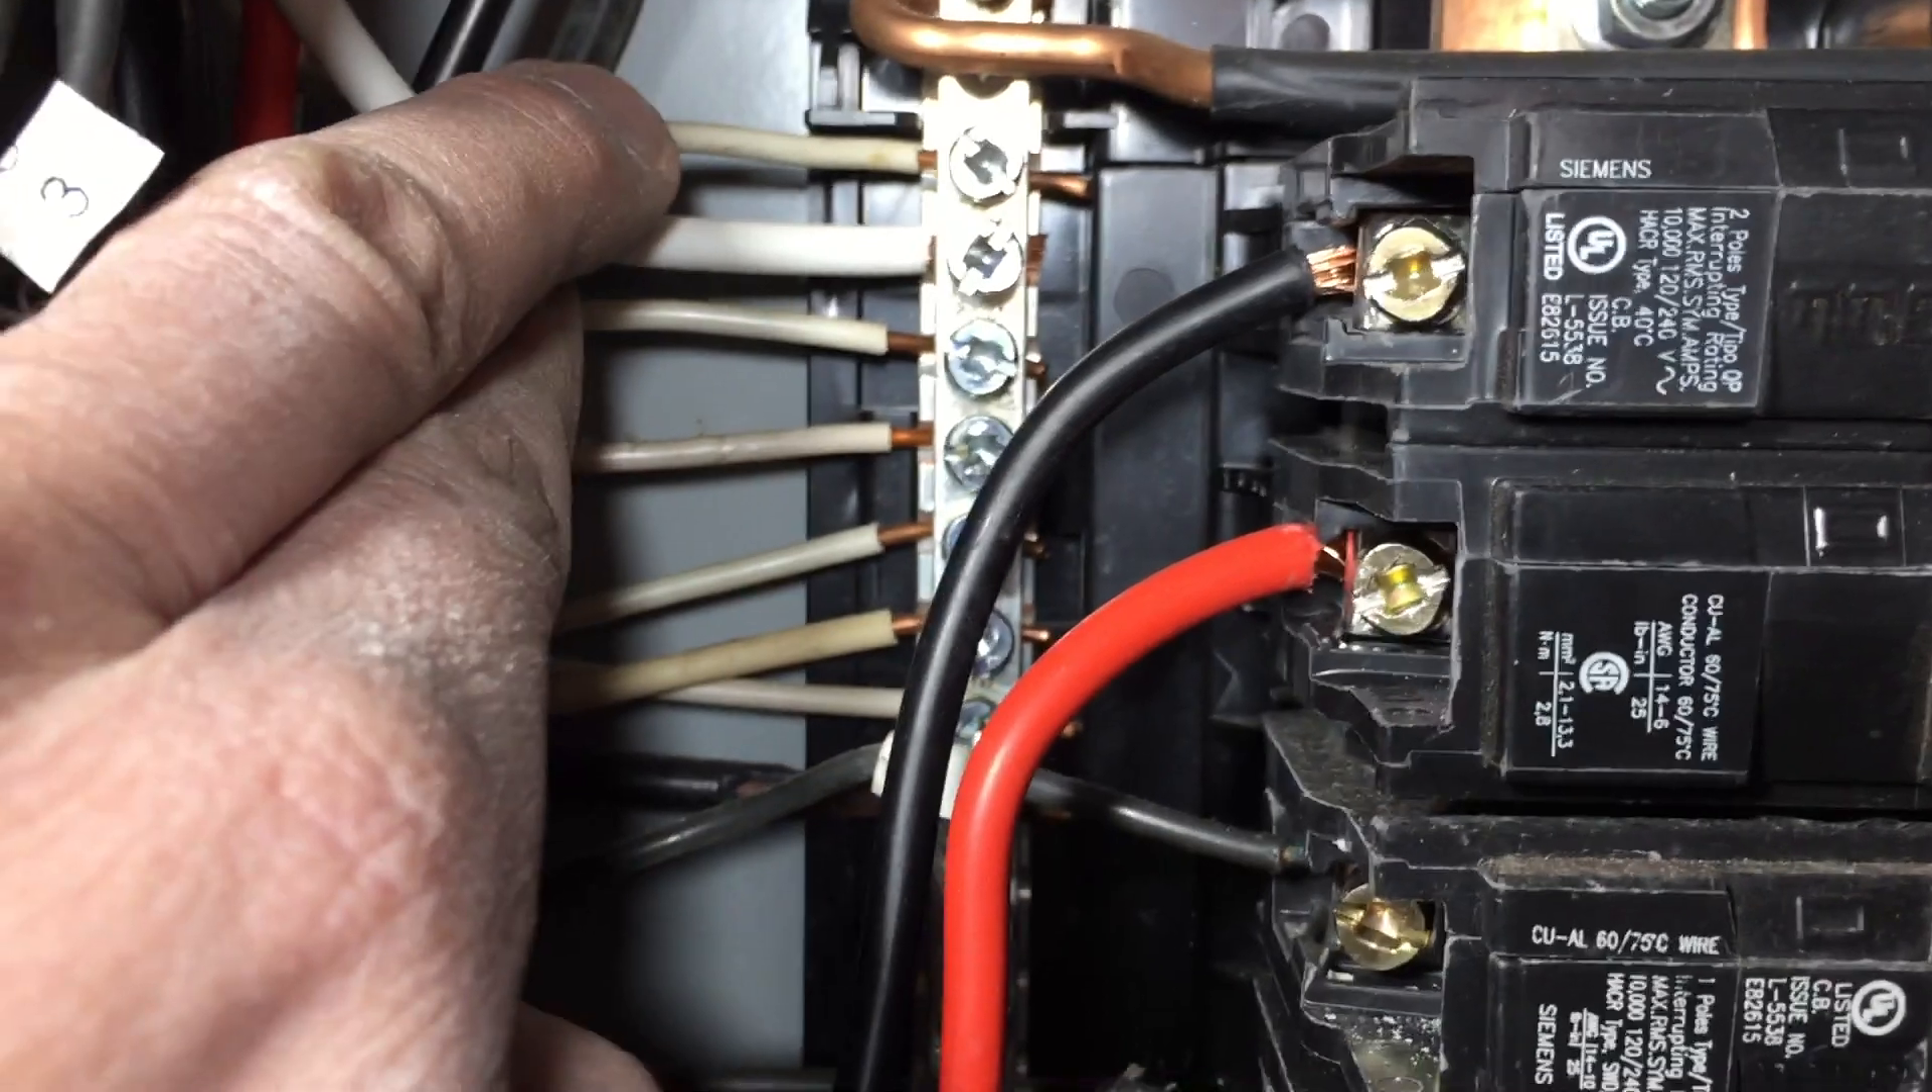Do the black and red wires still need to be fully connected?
No.